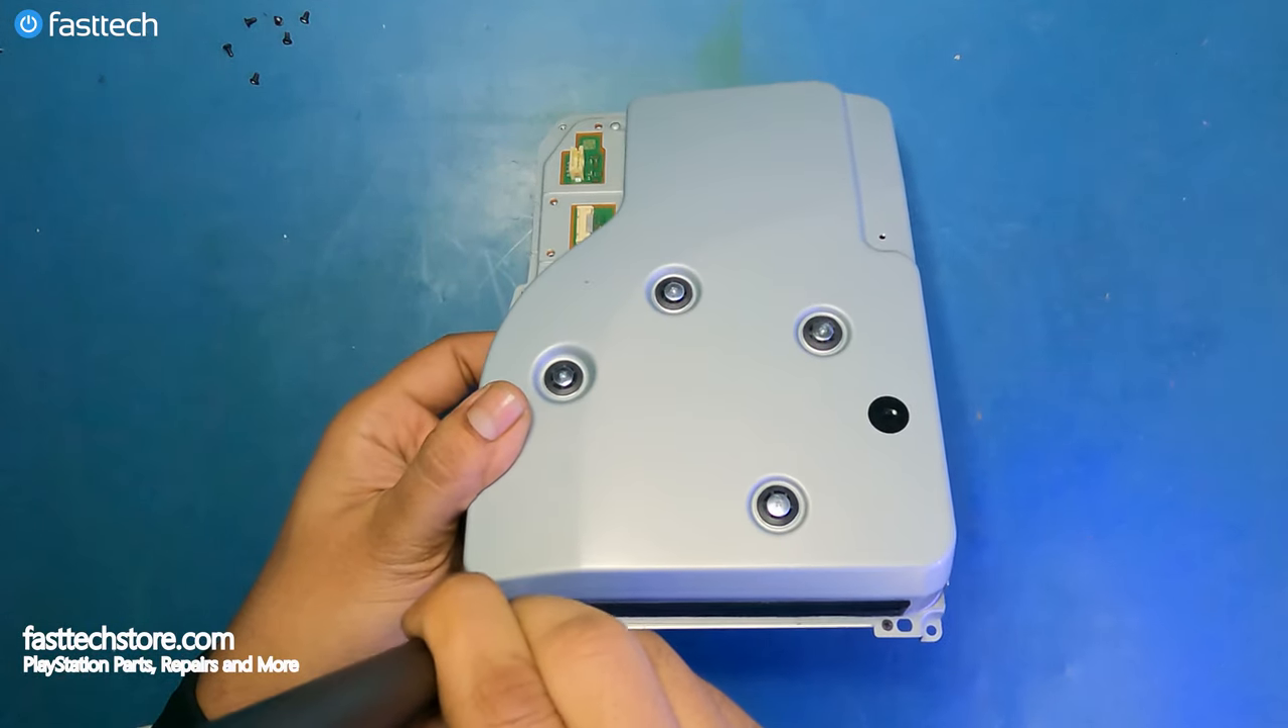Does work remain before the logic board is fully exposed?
Yes.